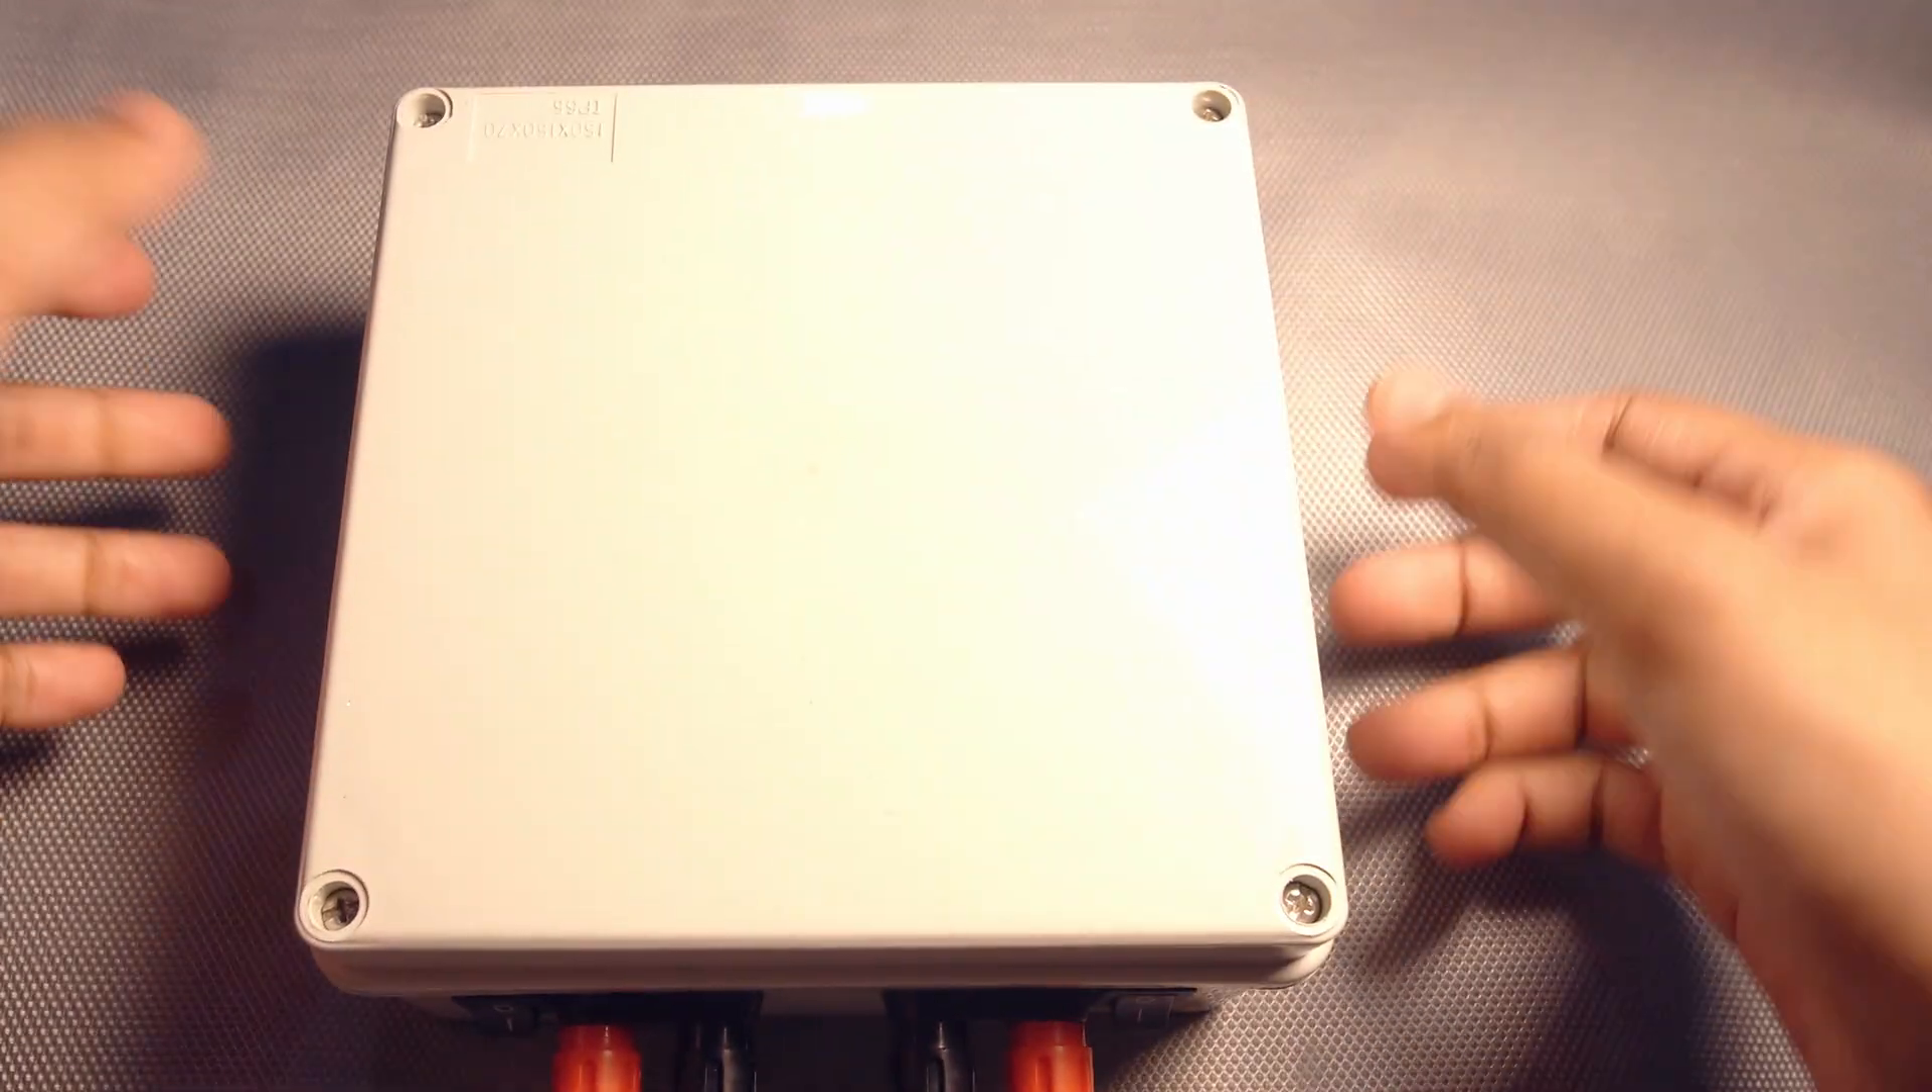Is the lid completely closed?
Yes.